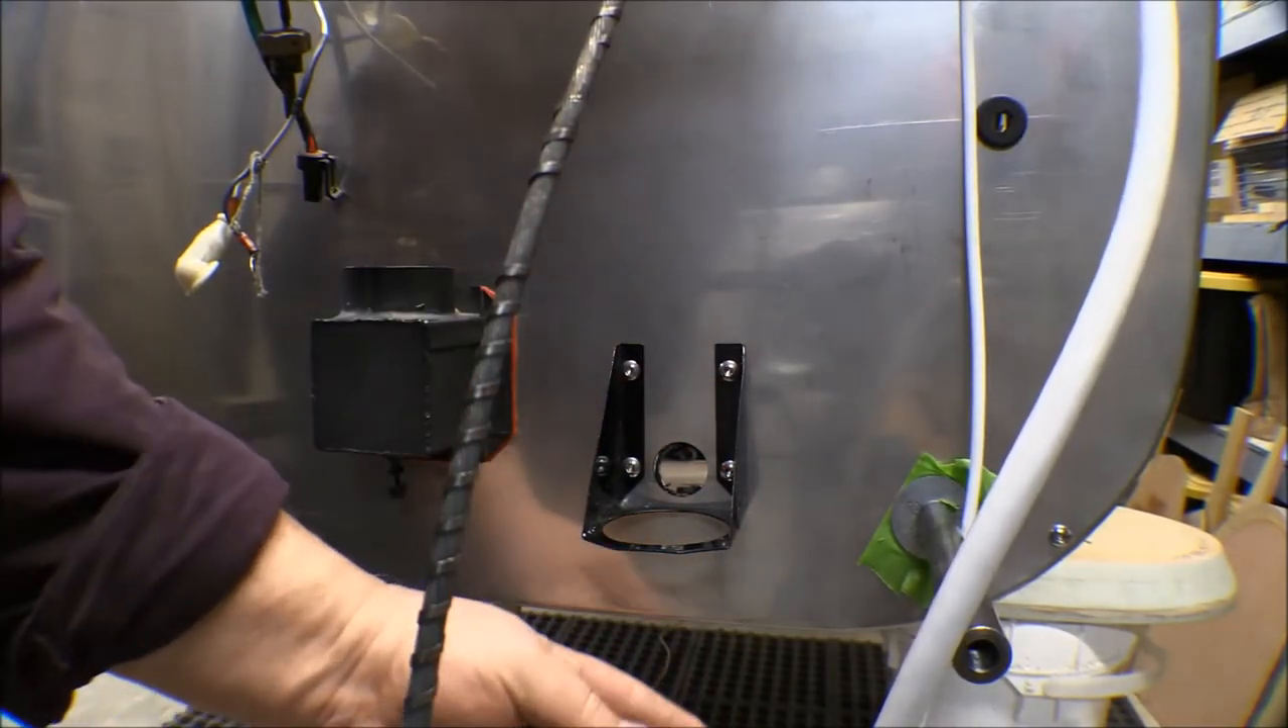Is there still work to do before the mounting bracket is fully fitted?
No.